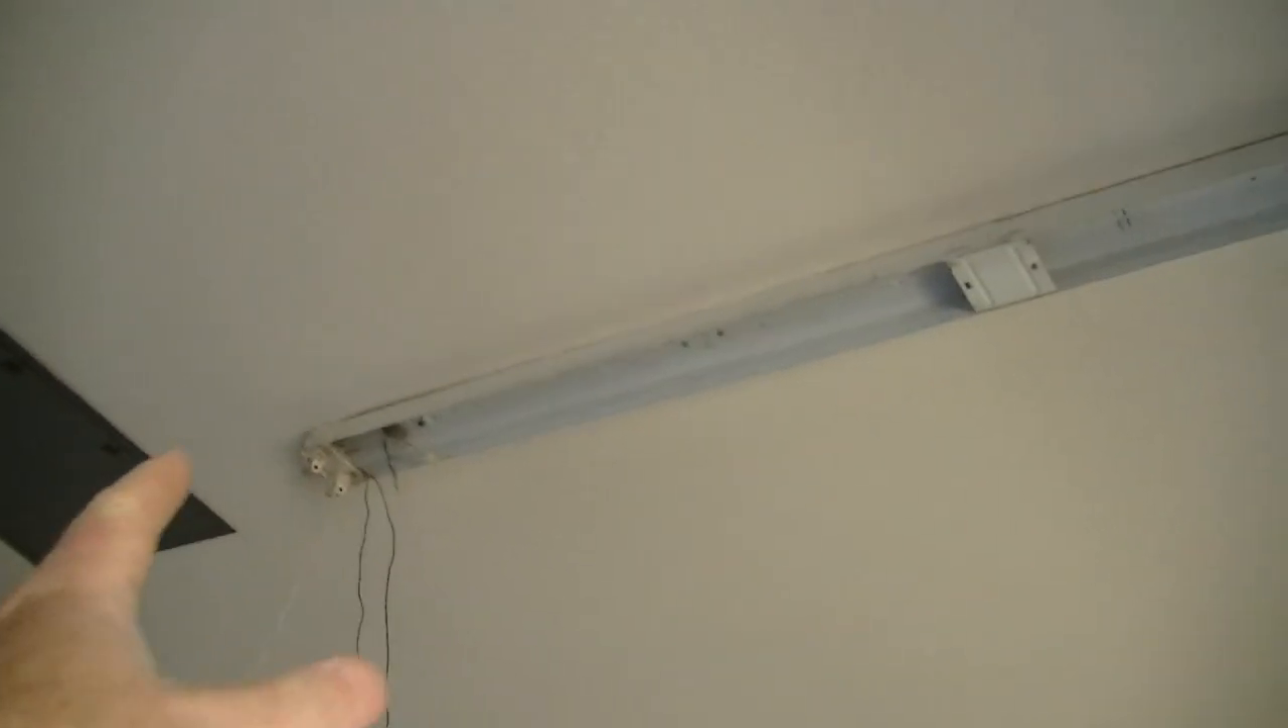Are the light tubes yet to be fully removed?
No.